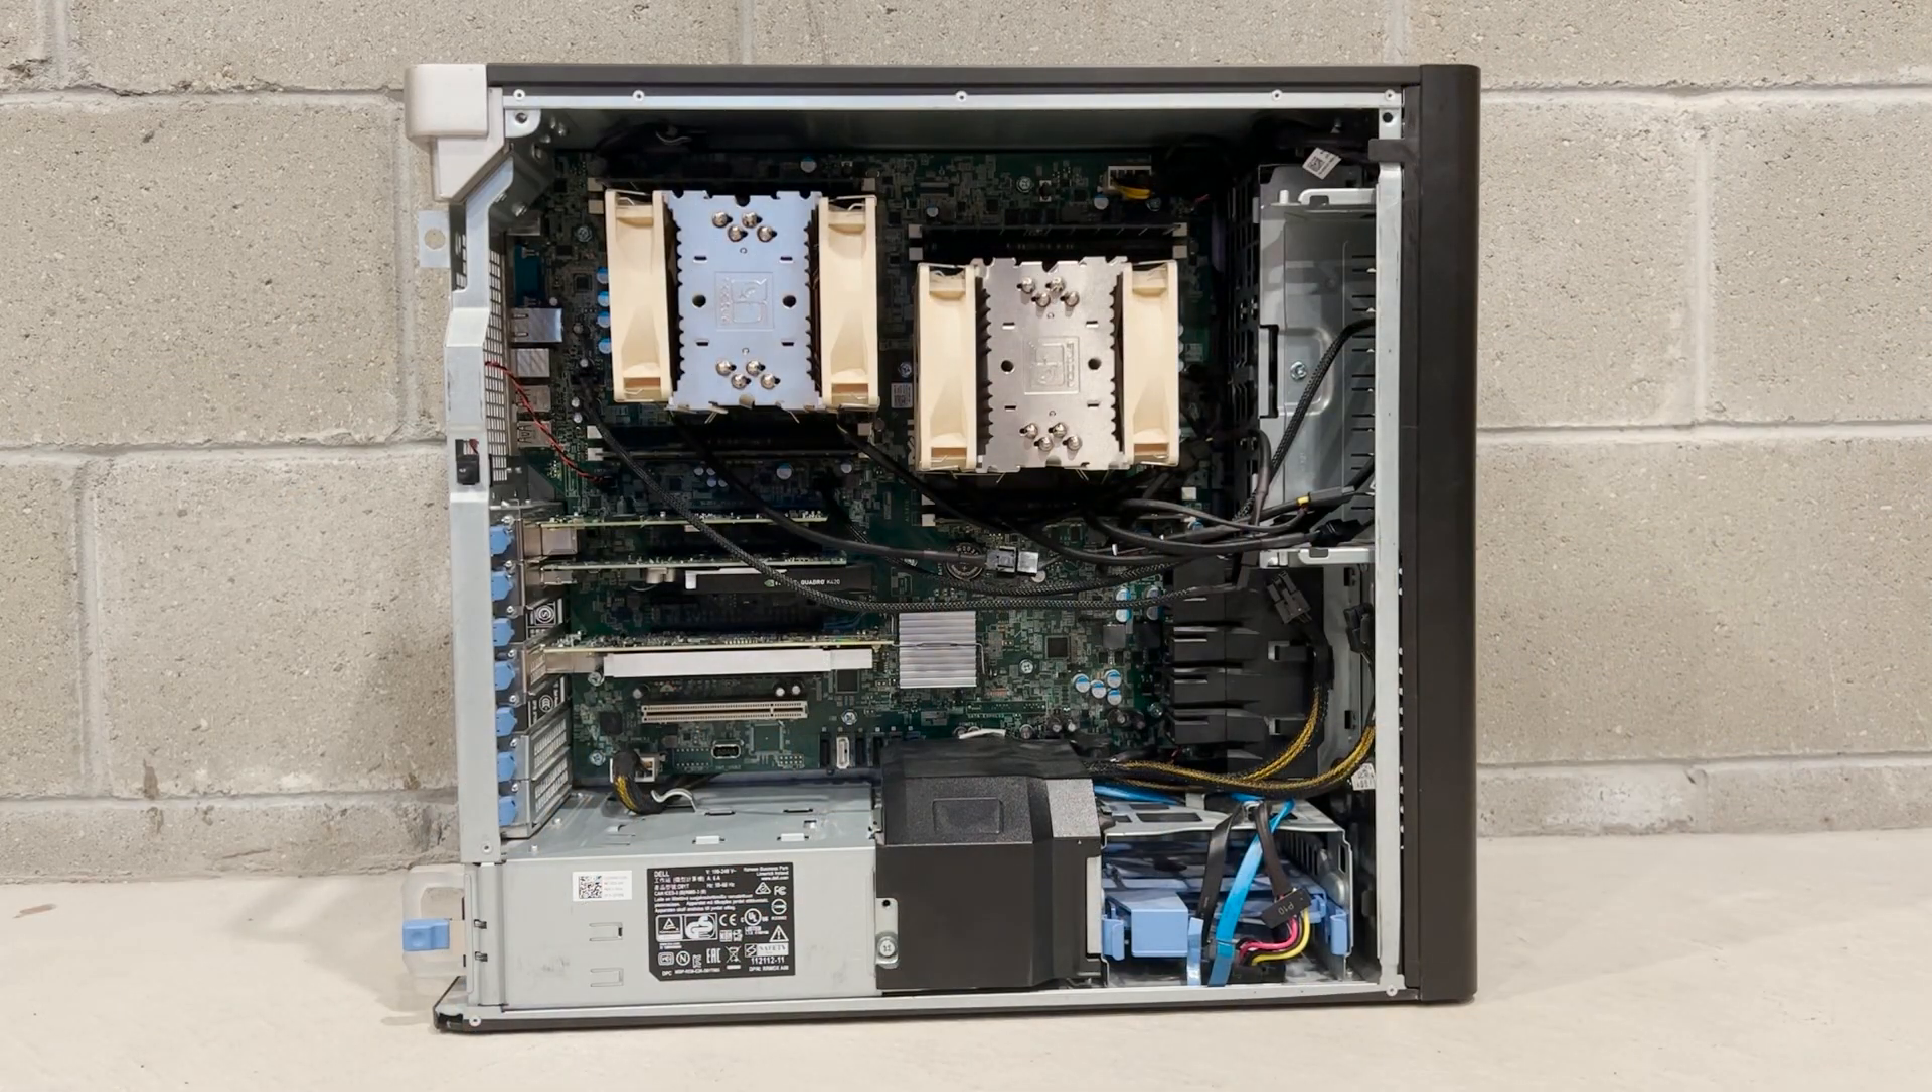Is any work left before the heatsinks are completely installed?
No.